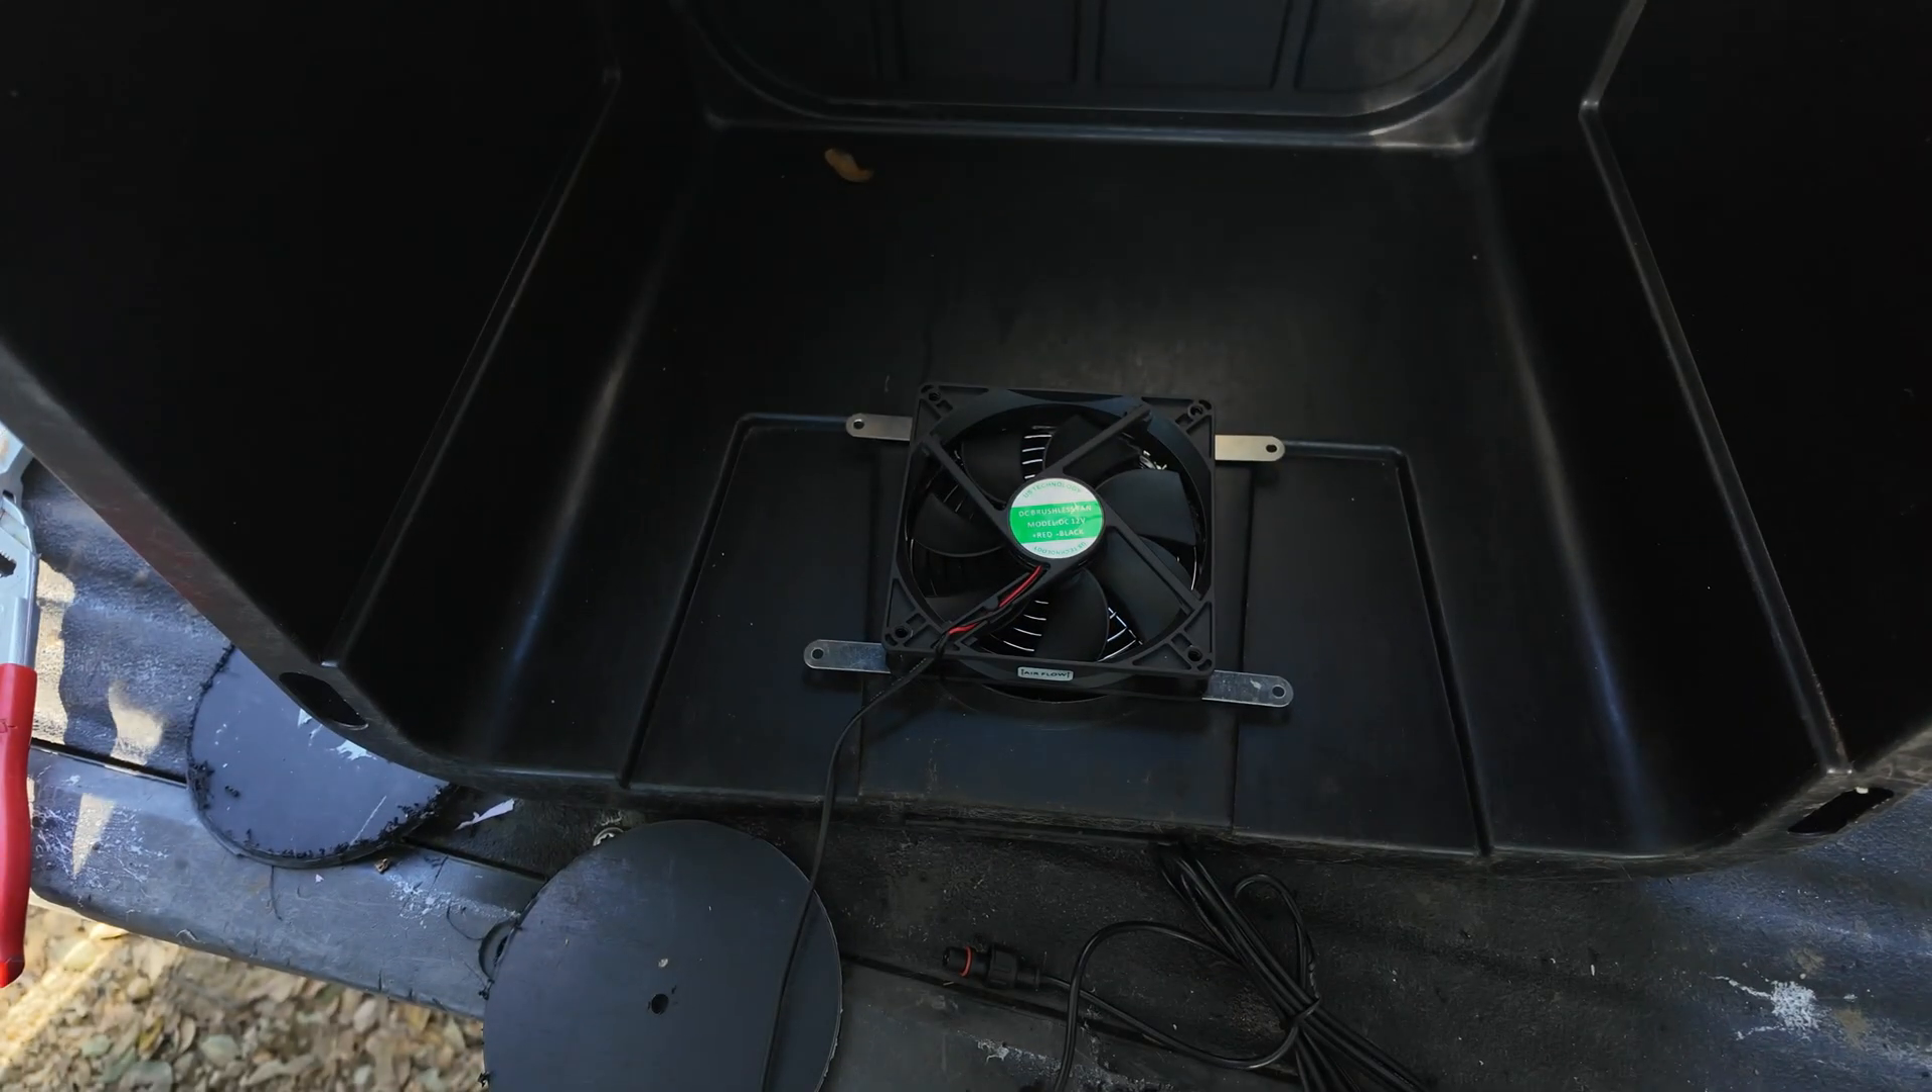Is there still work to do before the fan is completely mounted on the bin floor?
Yes.